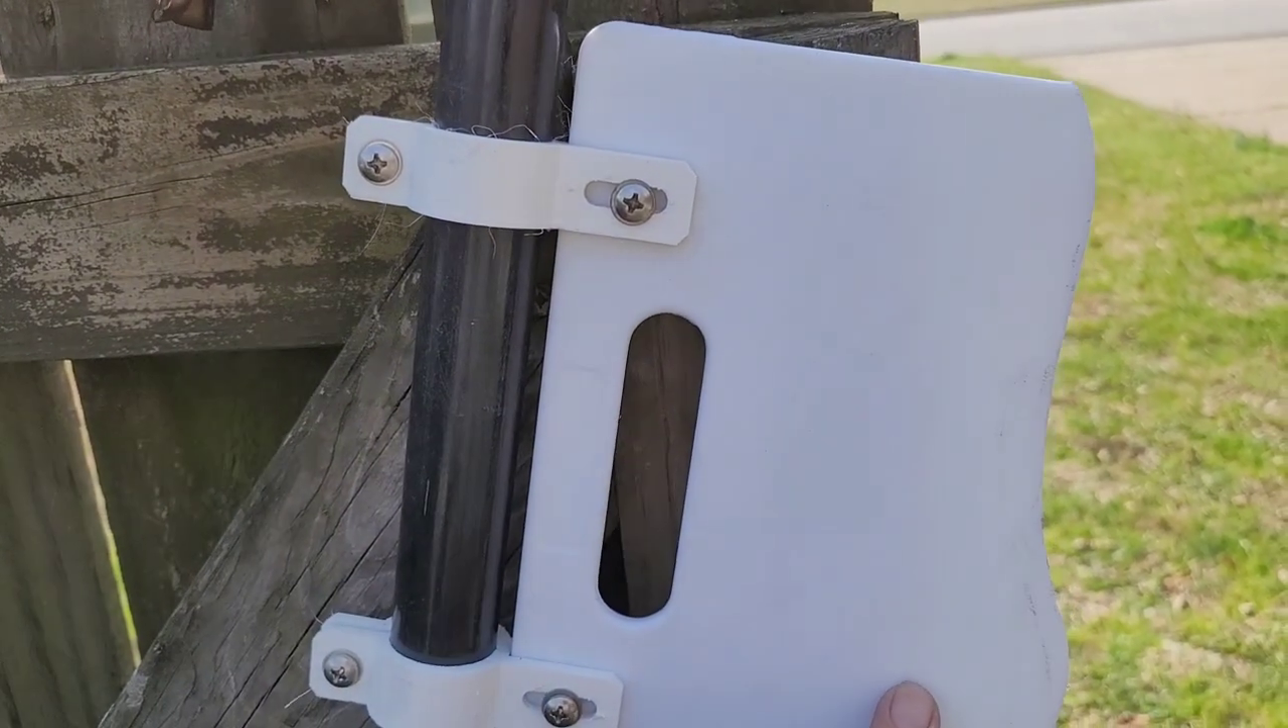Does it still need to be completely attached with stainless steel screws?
No.